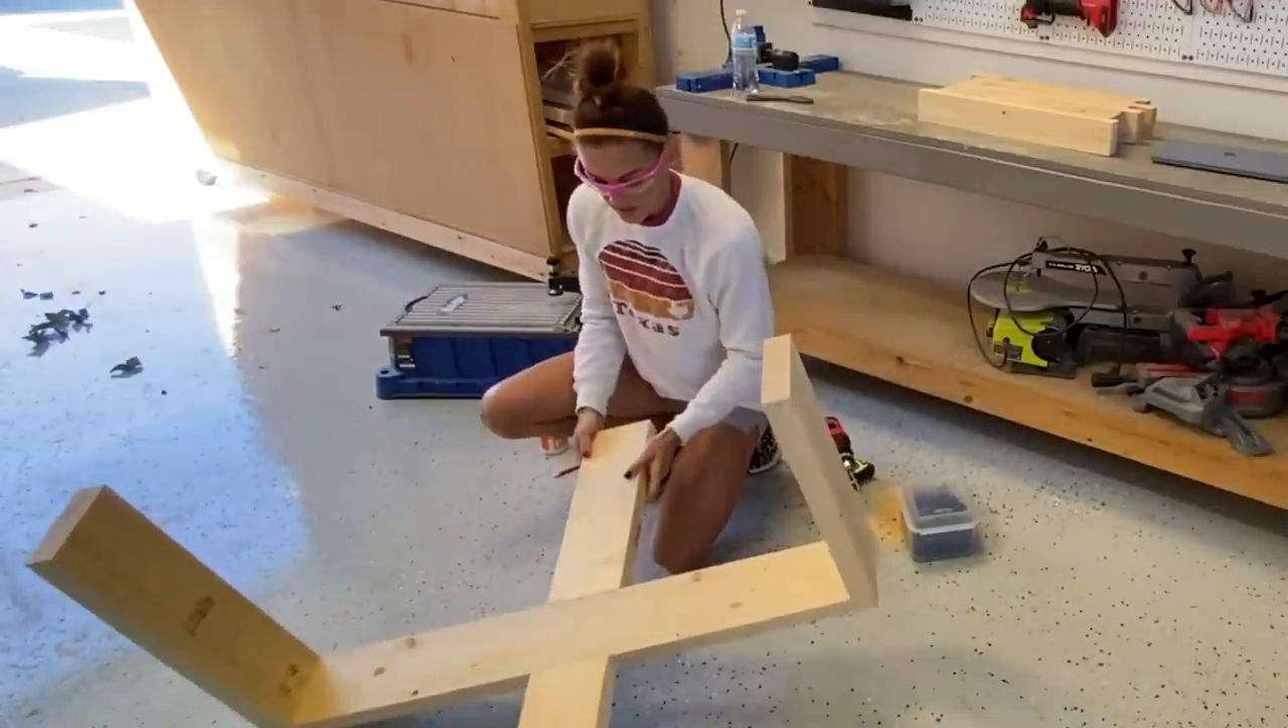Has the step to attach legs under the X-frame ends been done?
No.